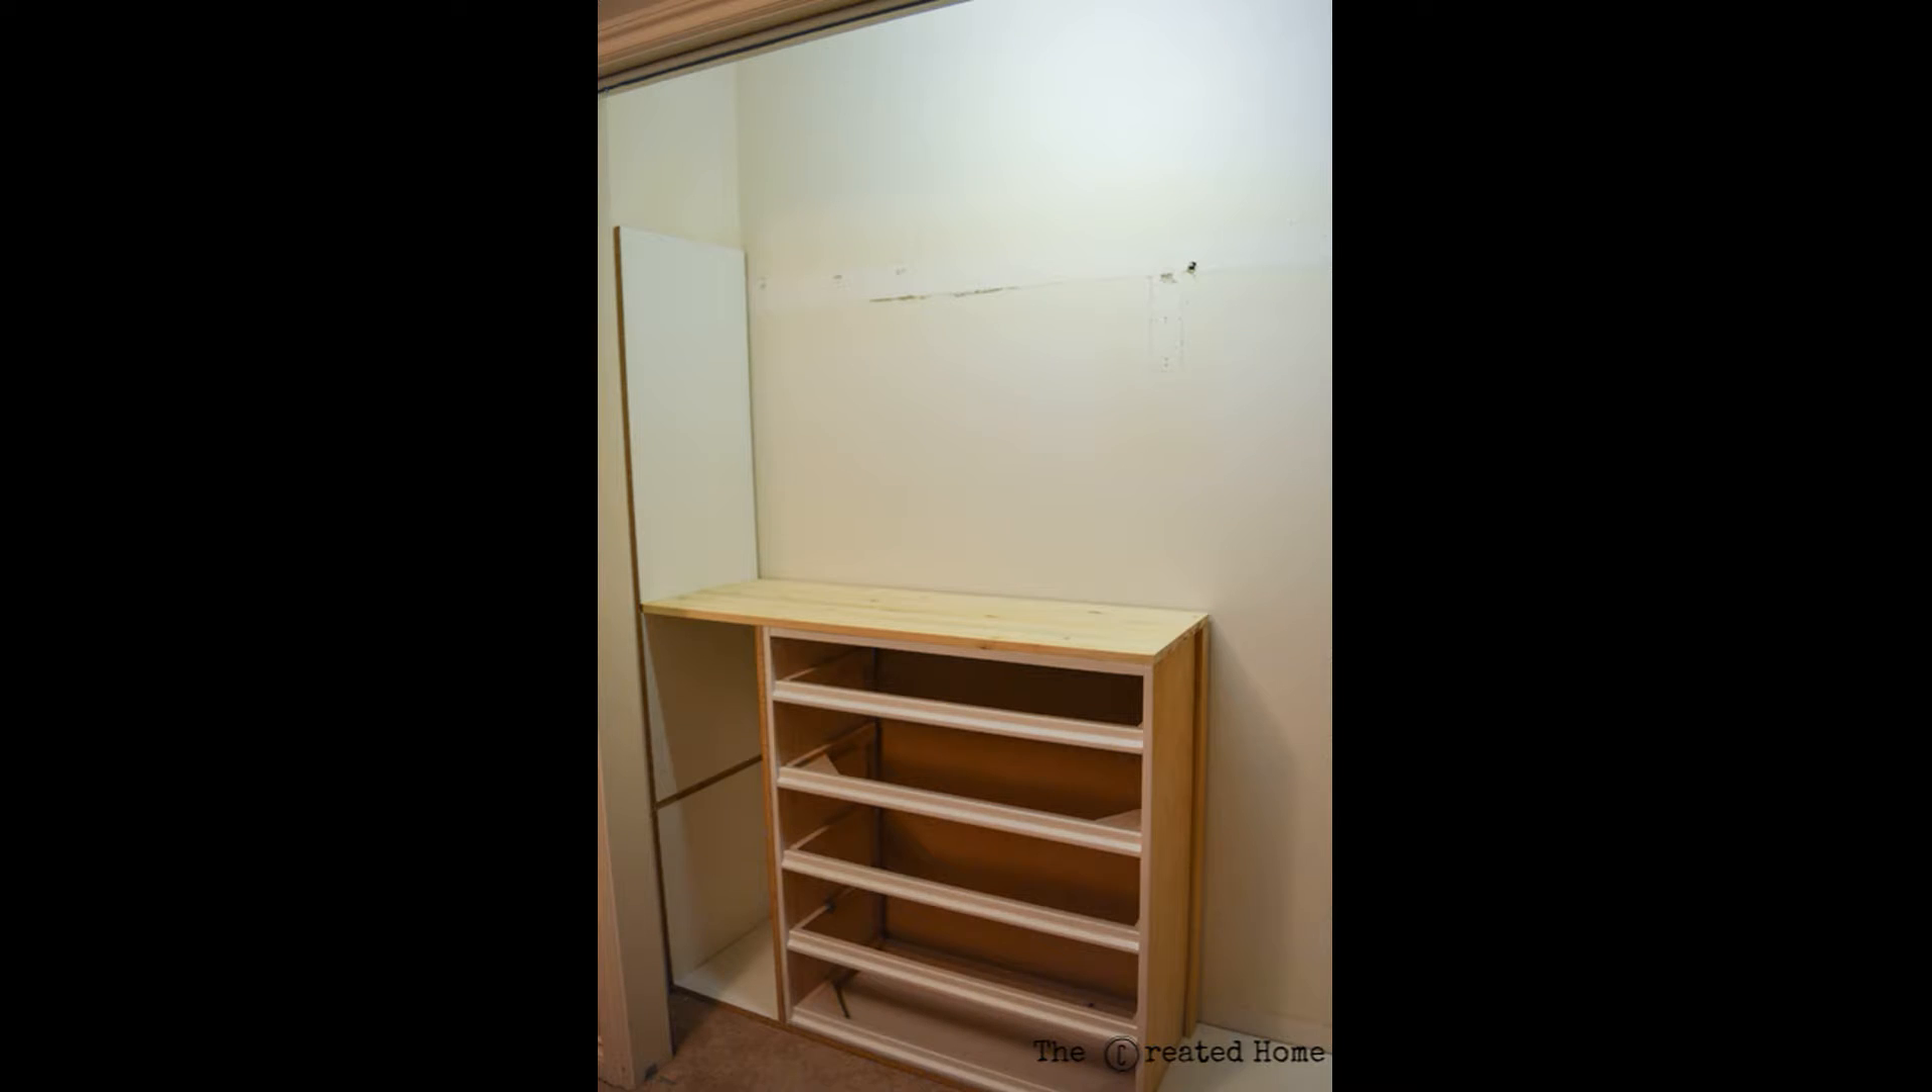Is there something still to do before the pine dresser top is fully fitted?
No.